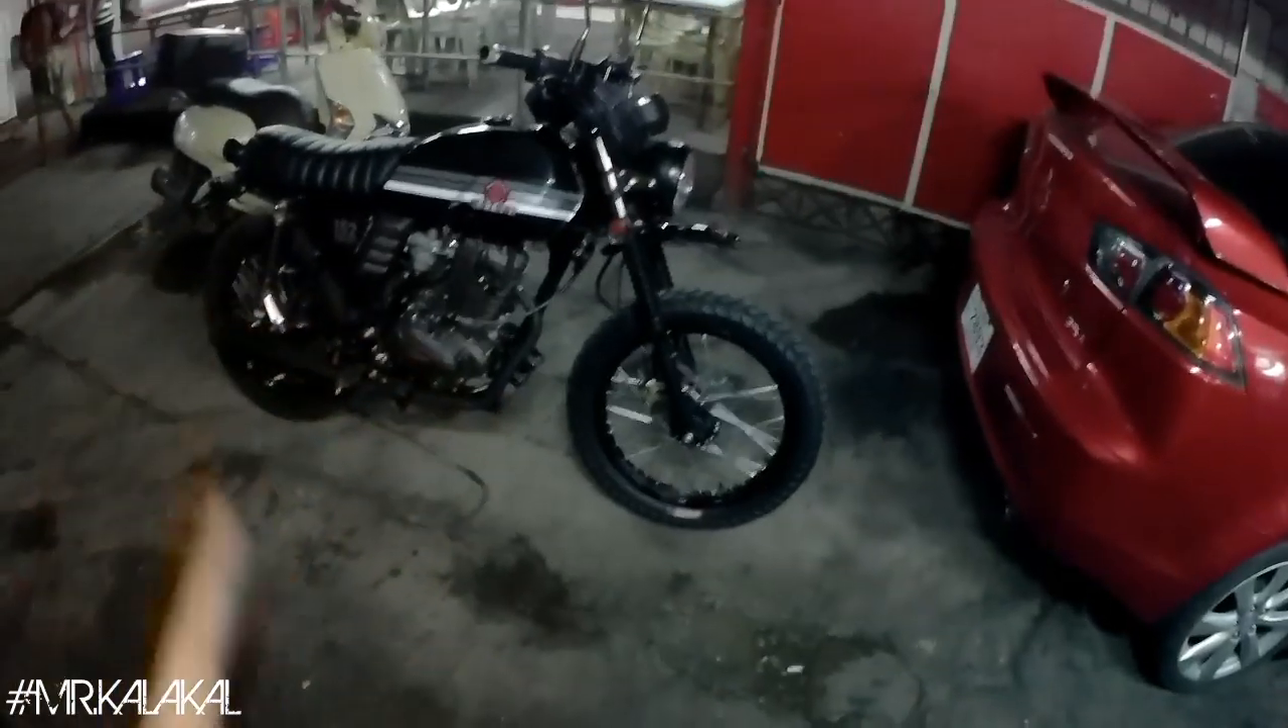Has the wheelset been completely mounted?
Yes.